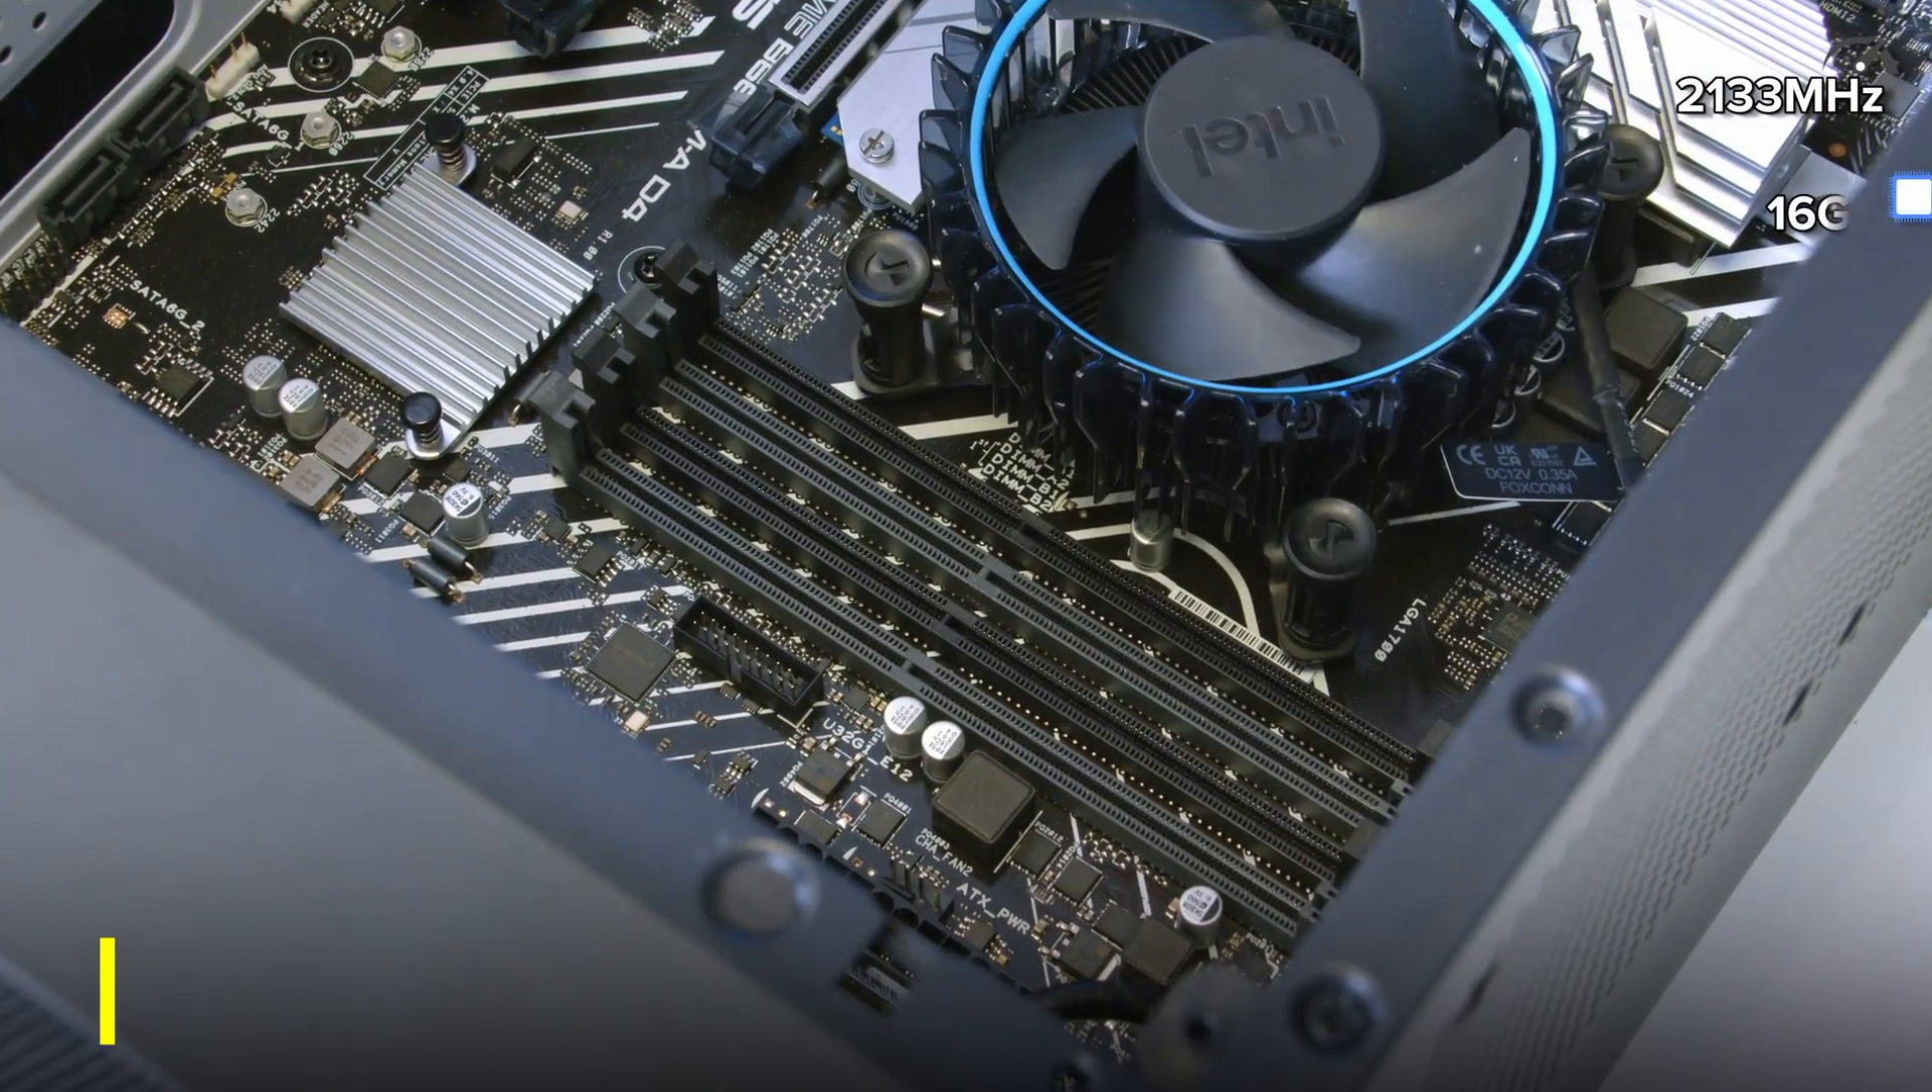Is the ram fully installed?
No.